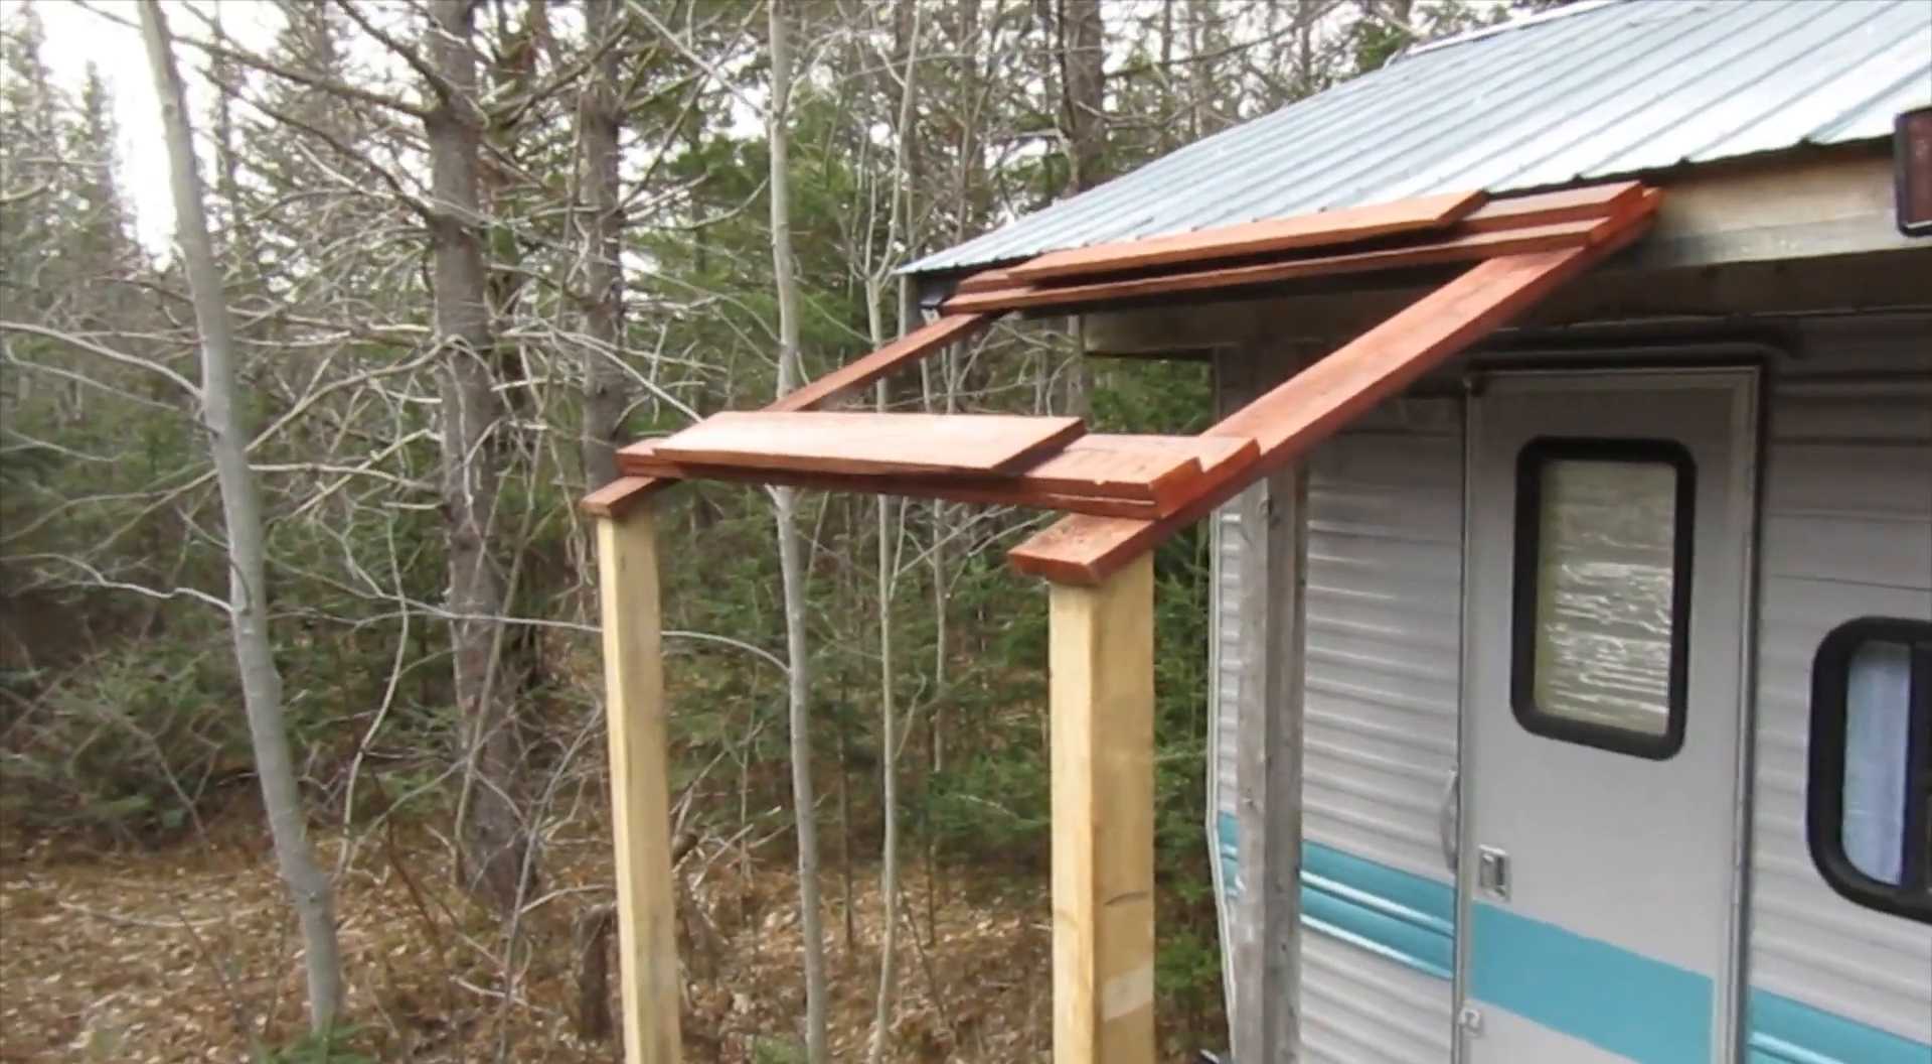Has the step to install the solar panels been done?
No.